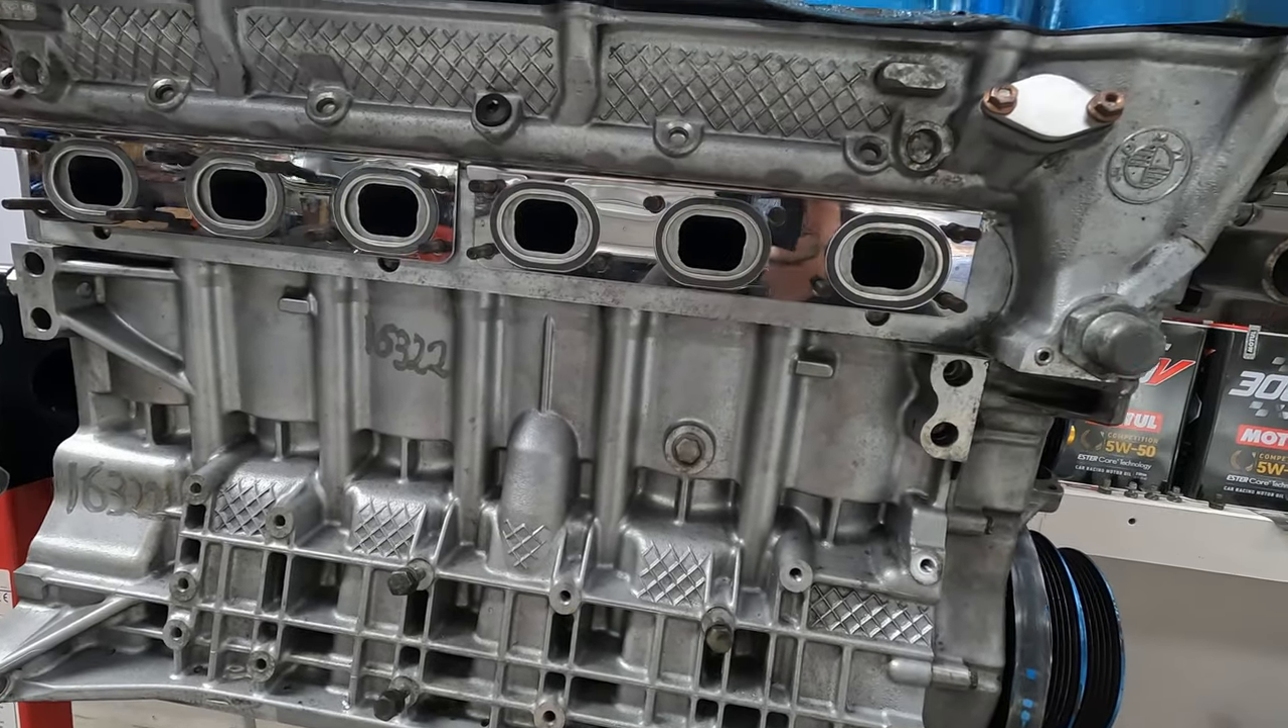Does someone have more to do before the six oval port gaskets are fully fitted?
No.